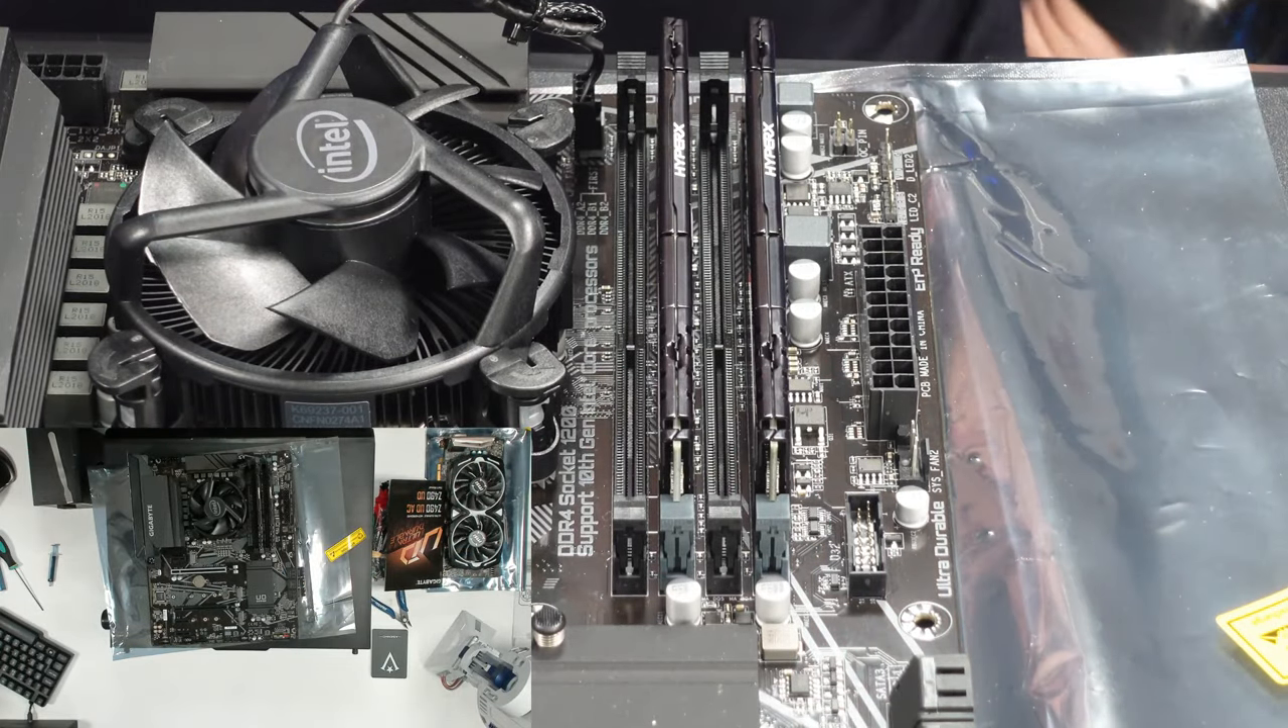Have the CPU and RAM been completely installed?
Yes.